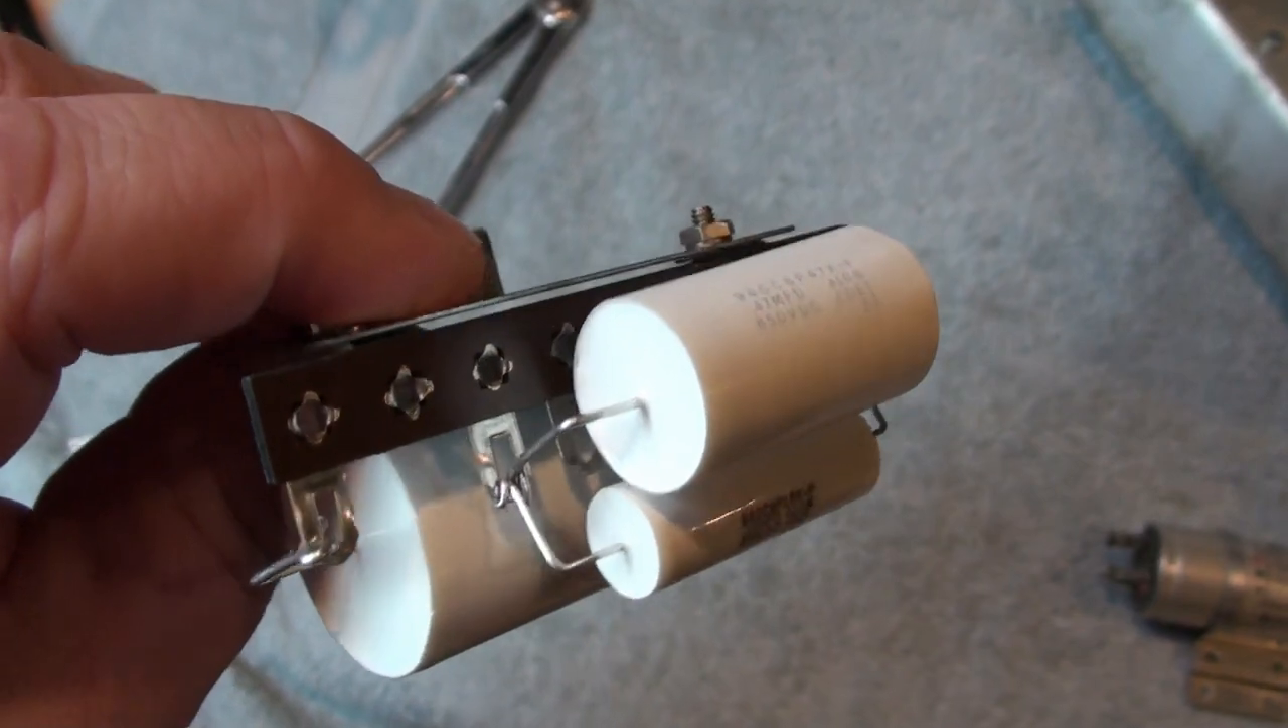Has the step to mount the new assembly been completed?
No.